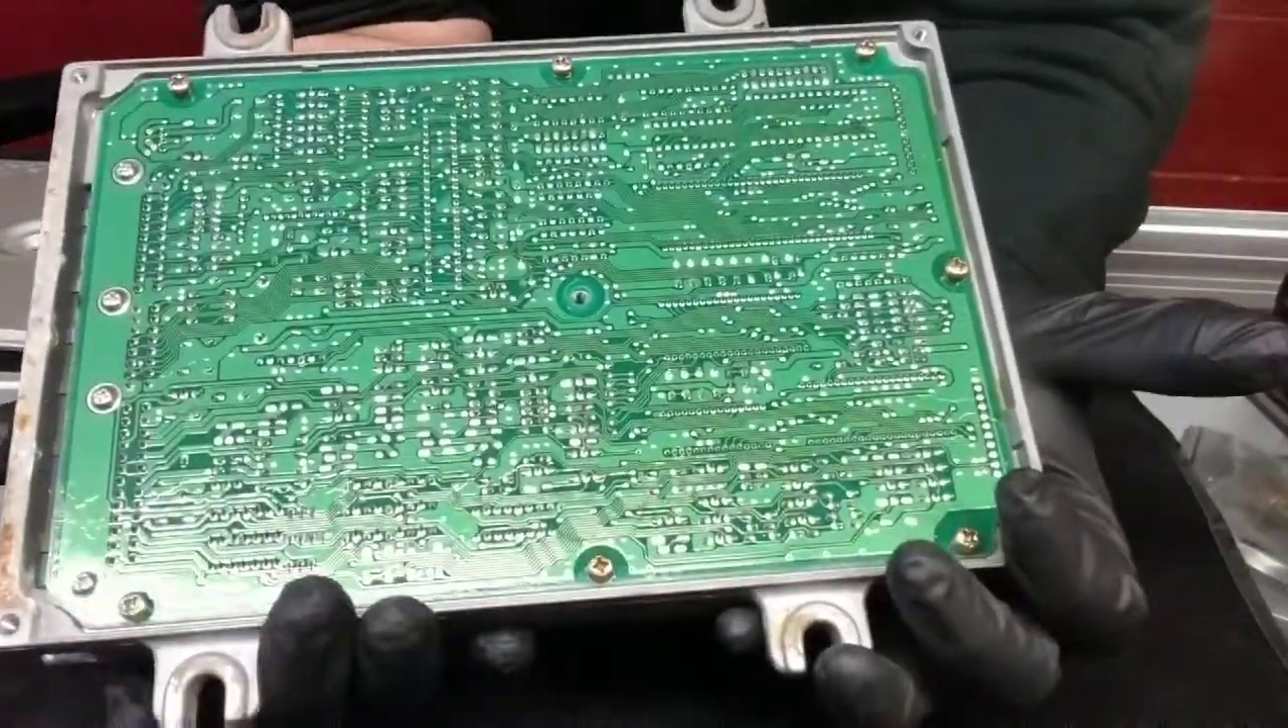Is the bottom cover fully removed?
Yes.